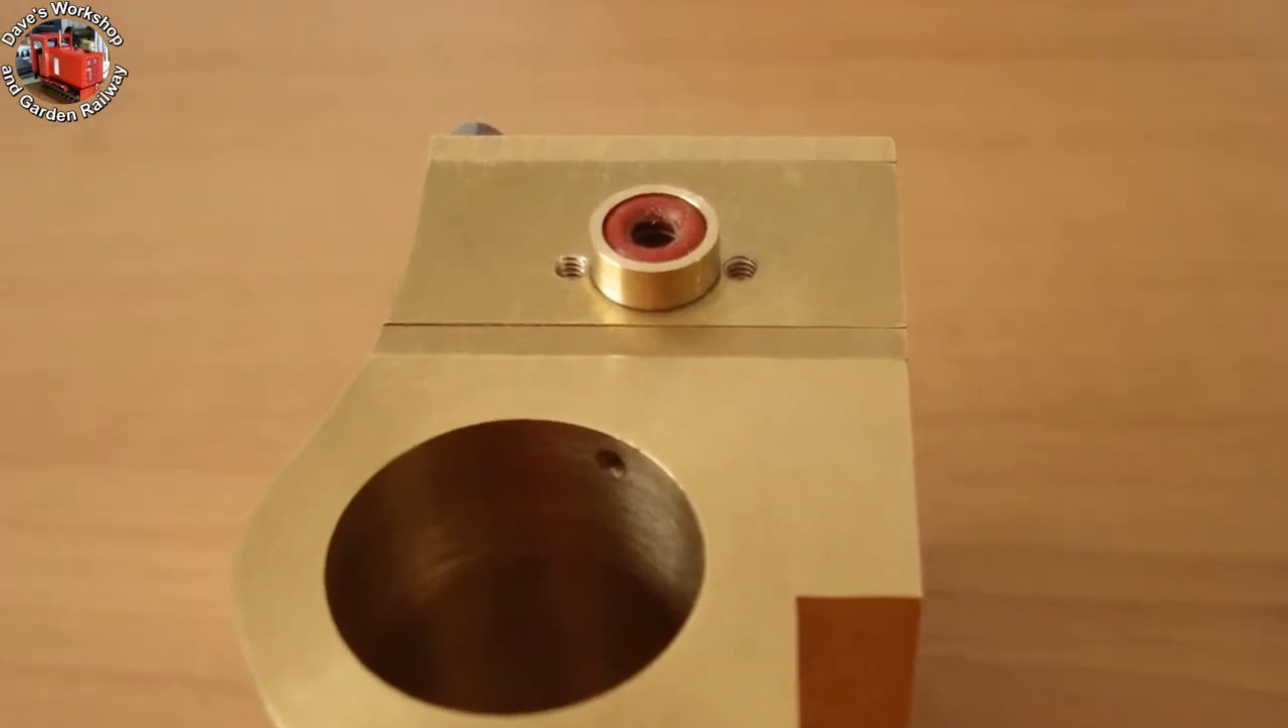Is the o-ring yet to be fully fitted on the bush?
No.